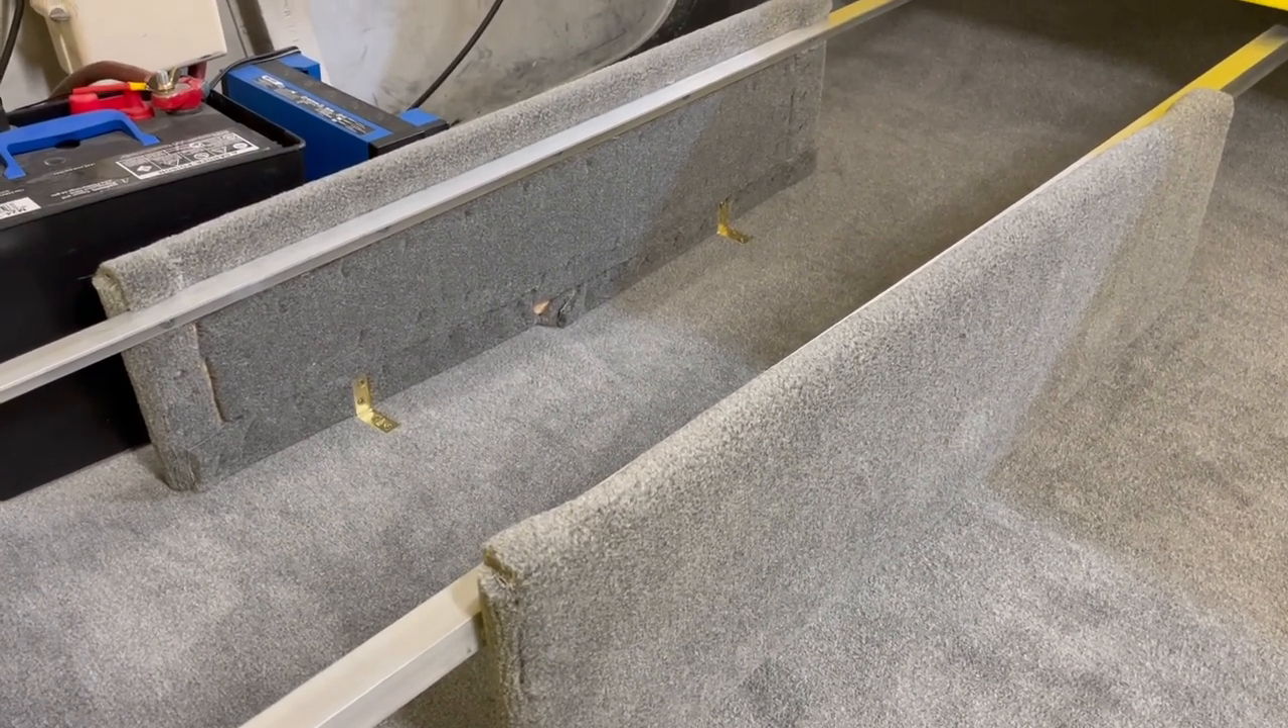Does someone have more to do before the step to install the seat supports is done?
No.